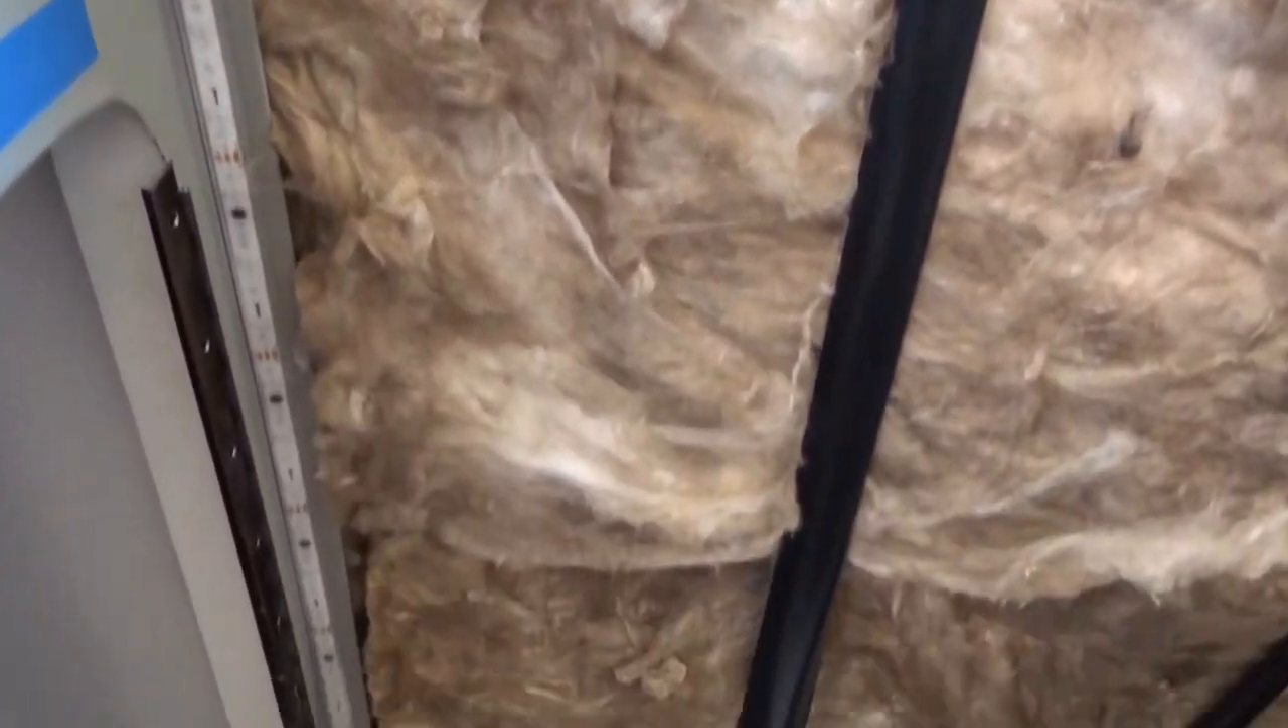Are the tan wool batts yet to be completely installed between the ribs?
No.